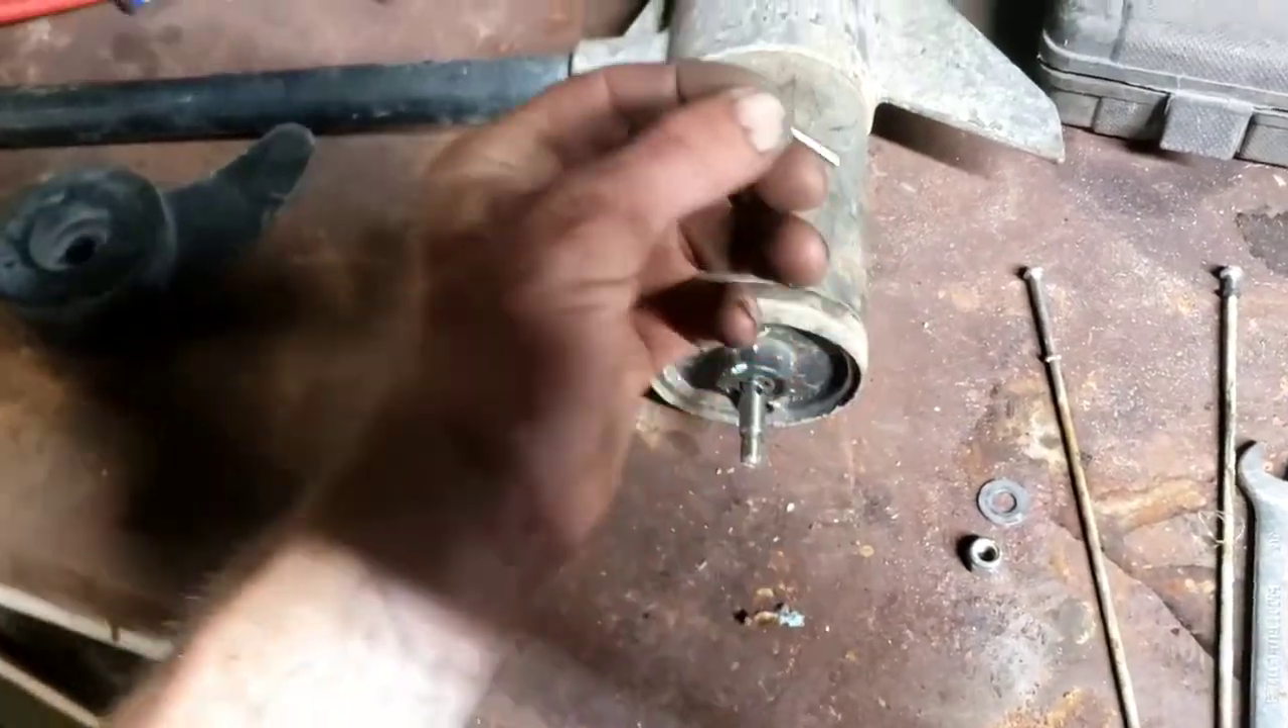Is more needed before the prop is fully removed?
No.